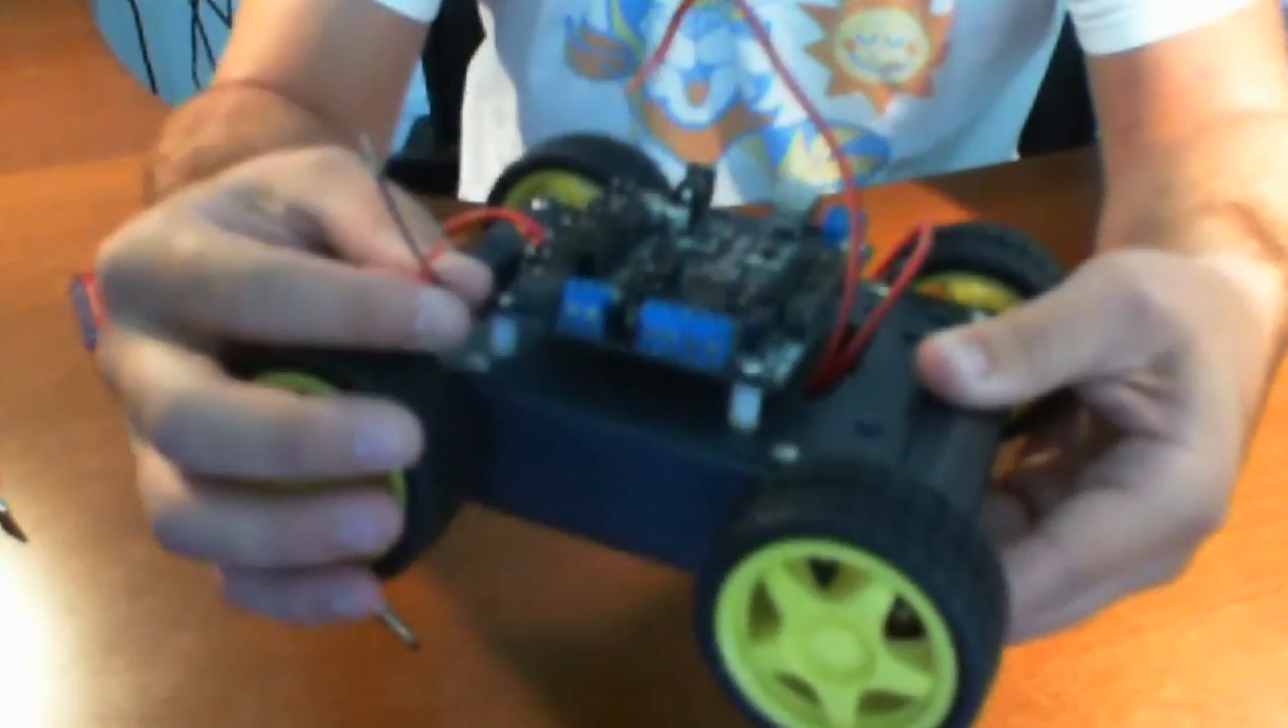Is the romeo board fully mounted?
Yes.